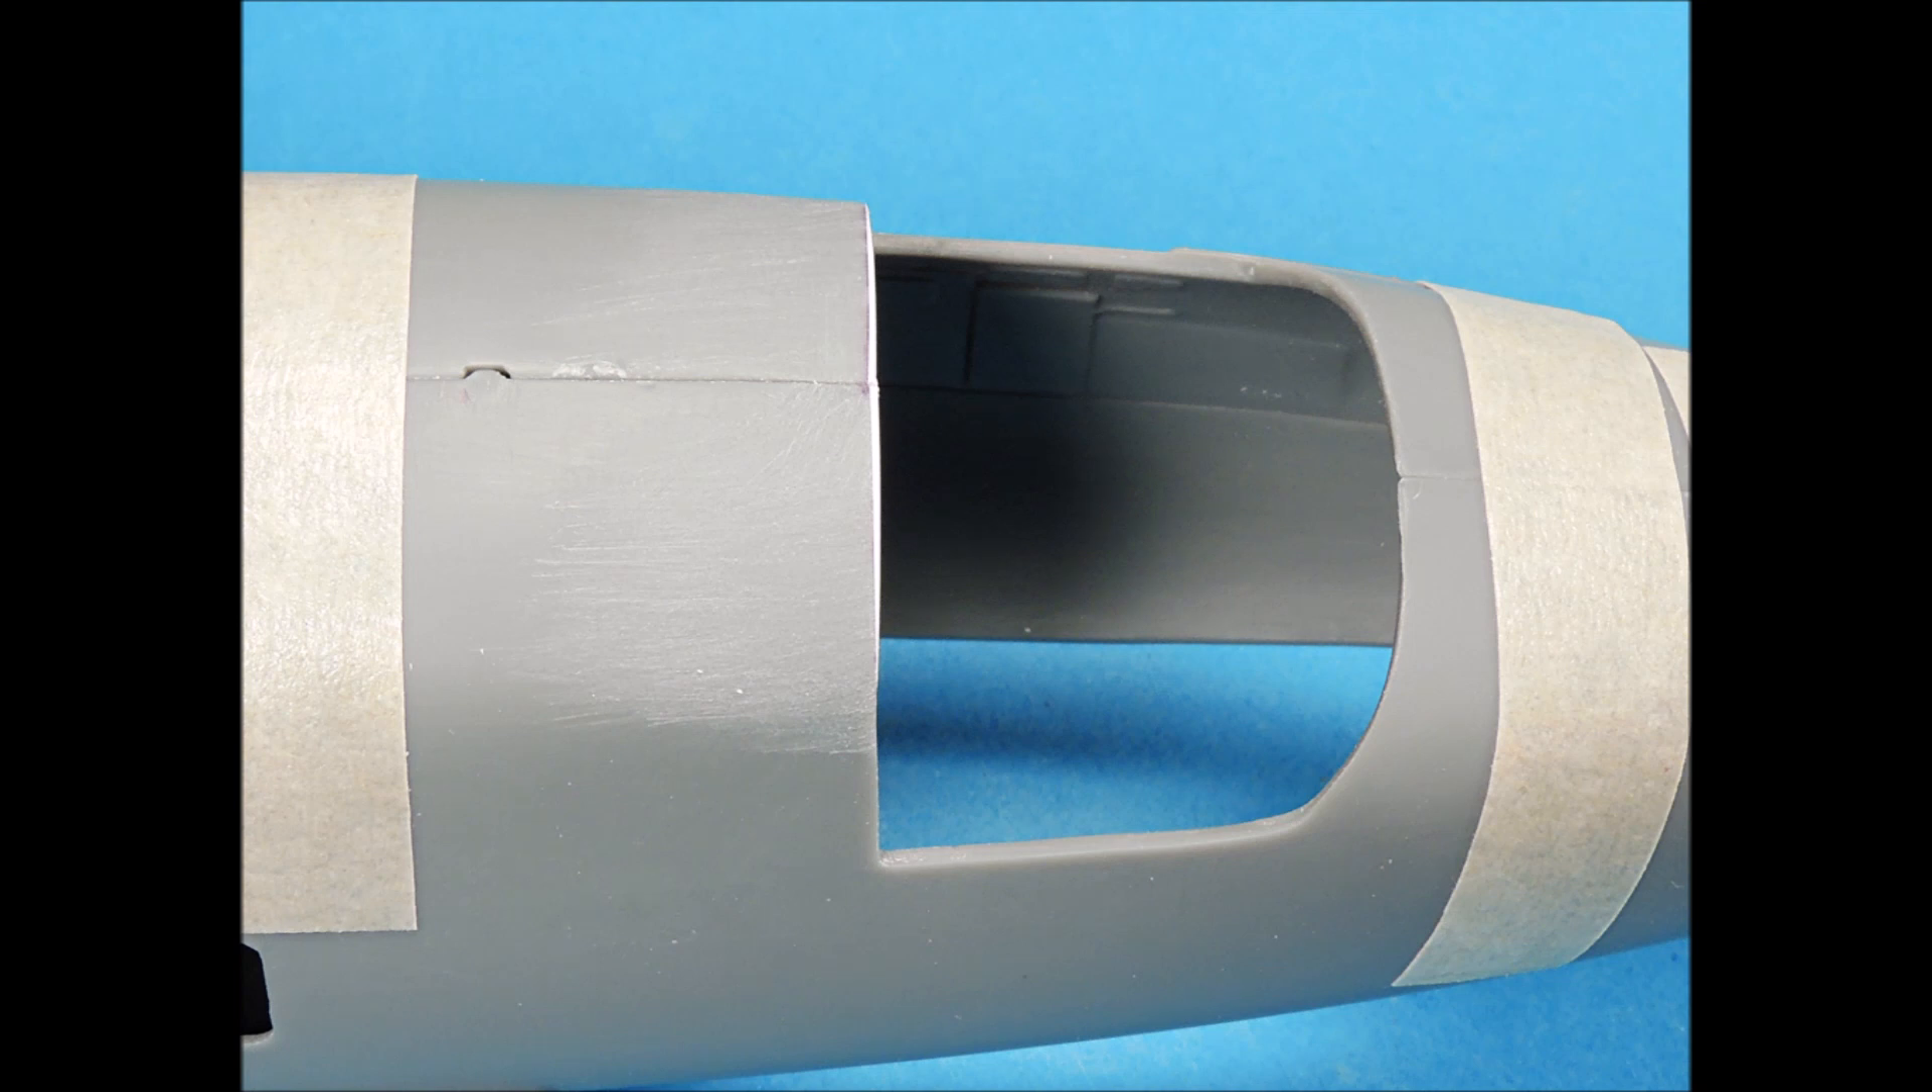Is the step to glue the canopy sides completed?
No.